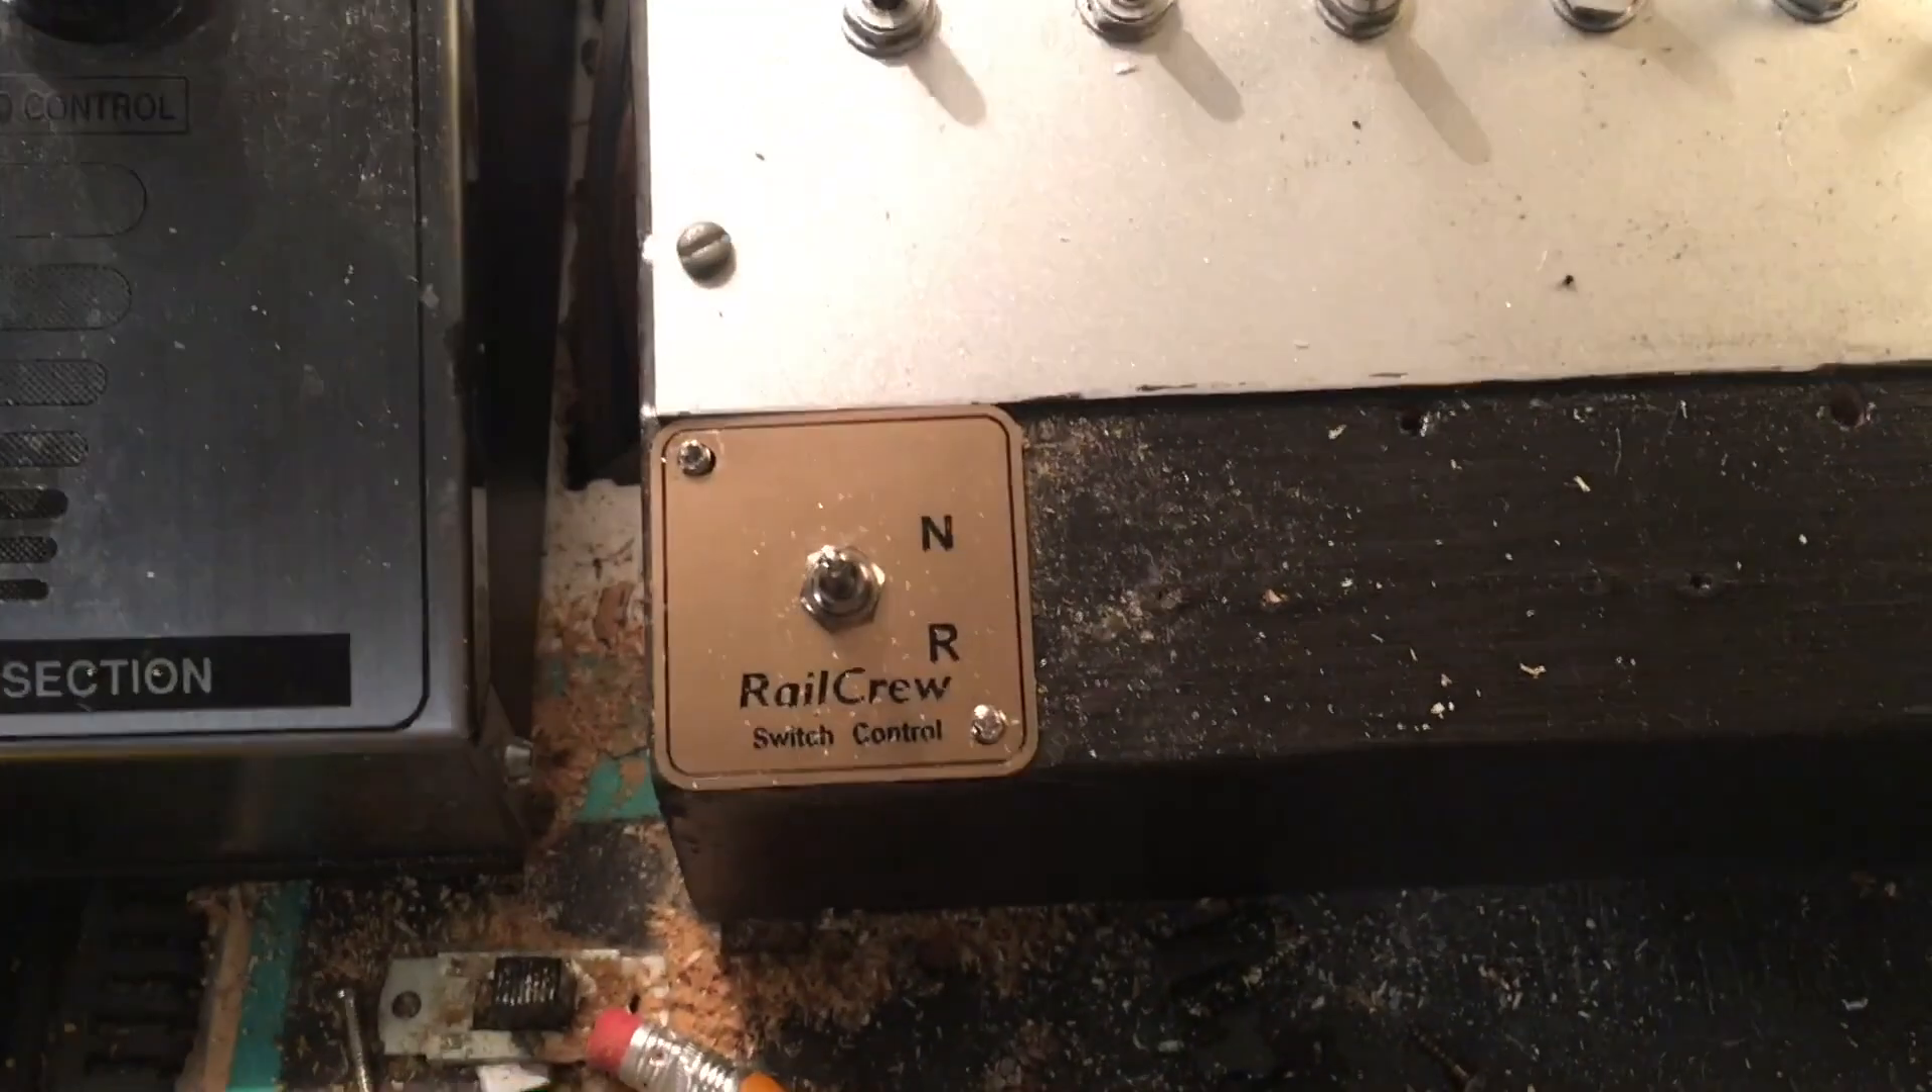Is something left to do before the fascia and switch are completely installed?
No.